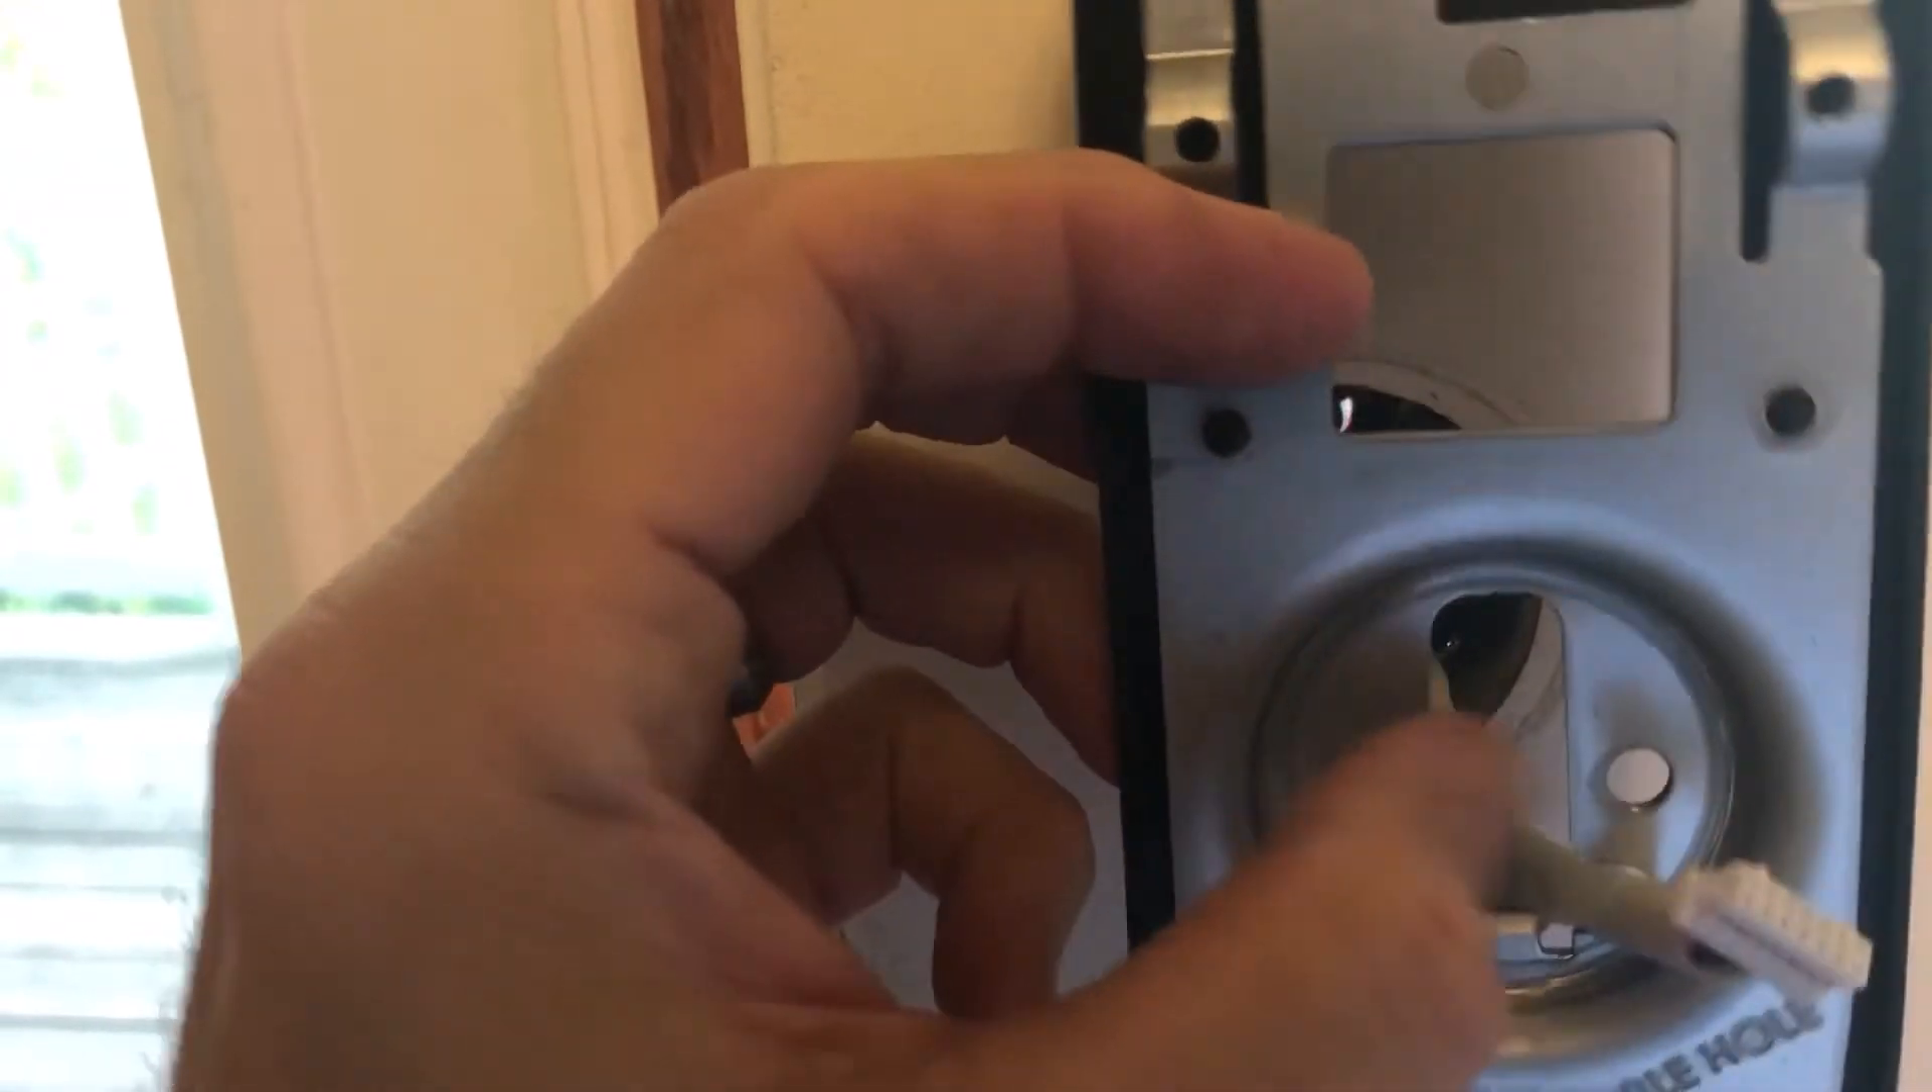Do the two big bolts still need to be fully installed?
Yes.